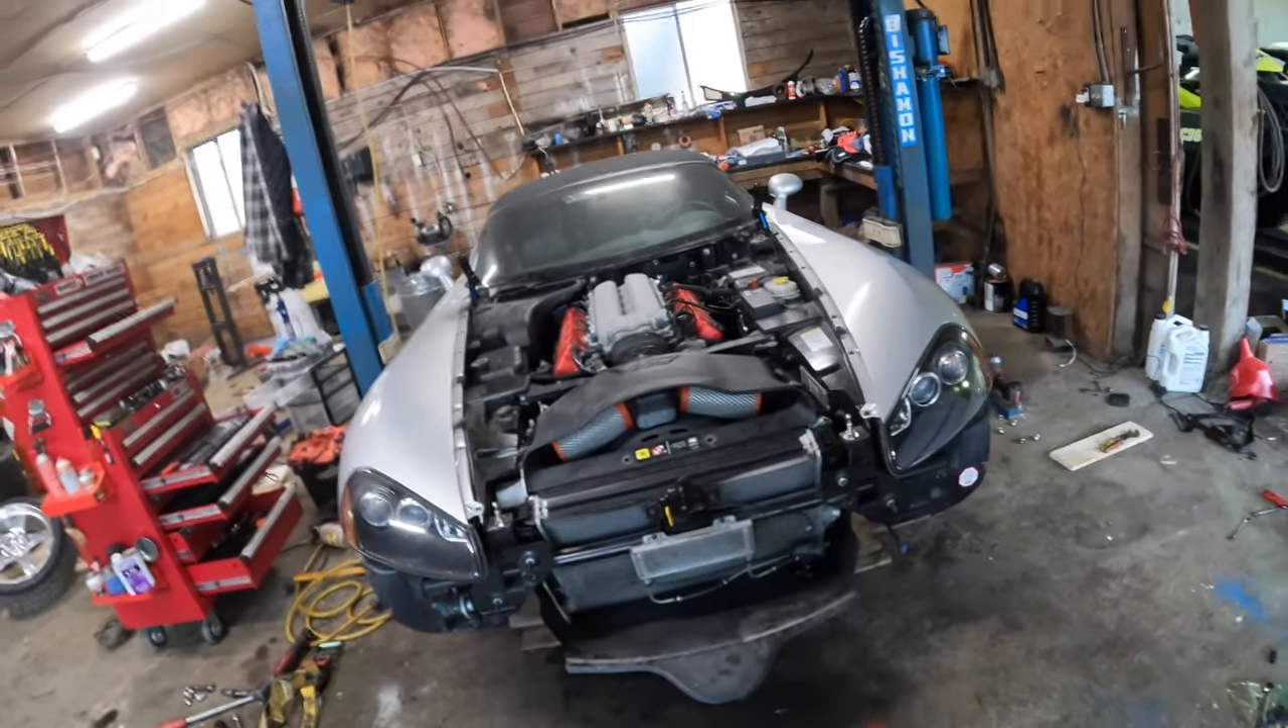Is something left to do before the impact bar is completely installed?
Yes.